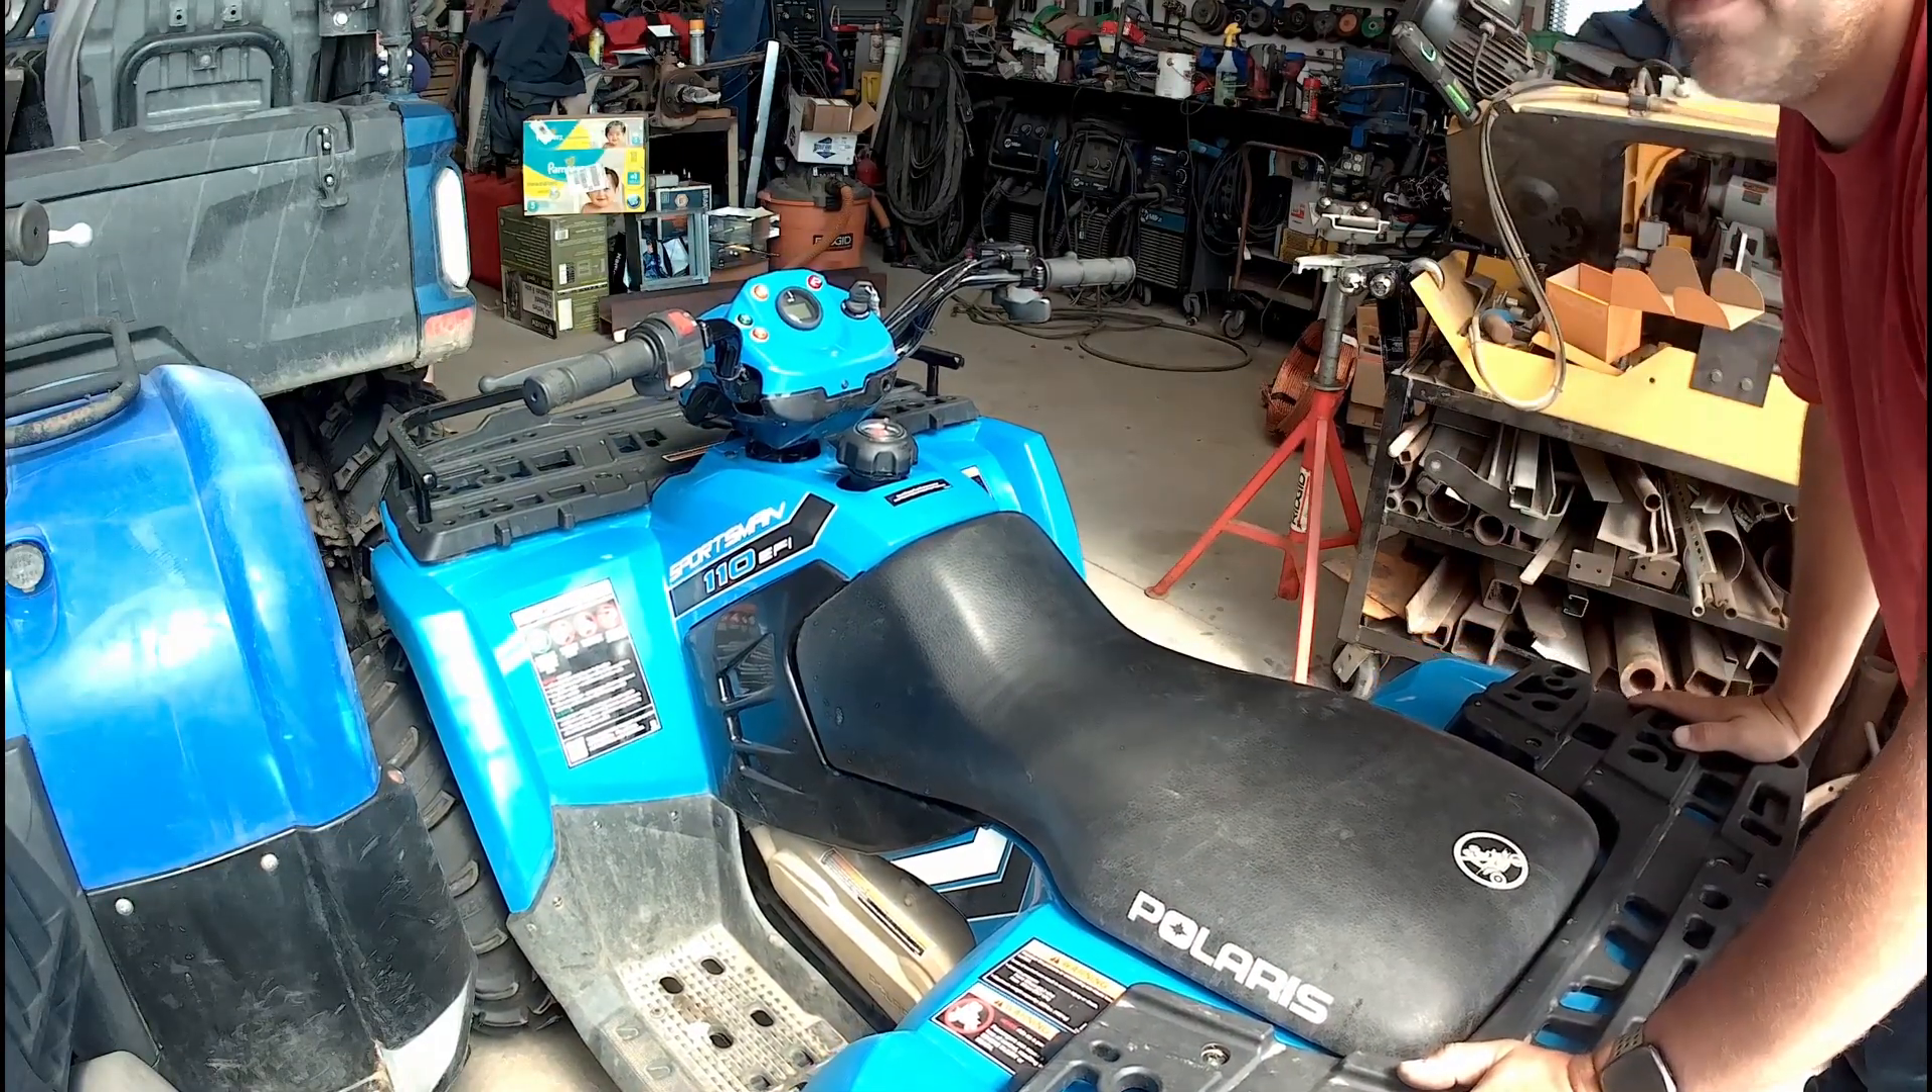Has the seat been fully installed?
Yes.